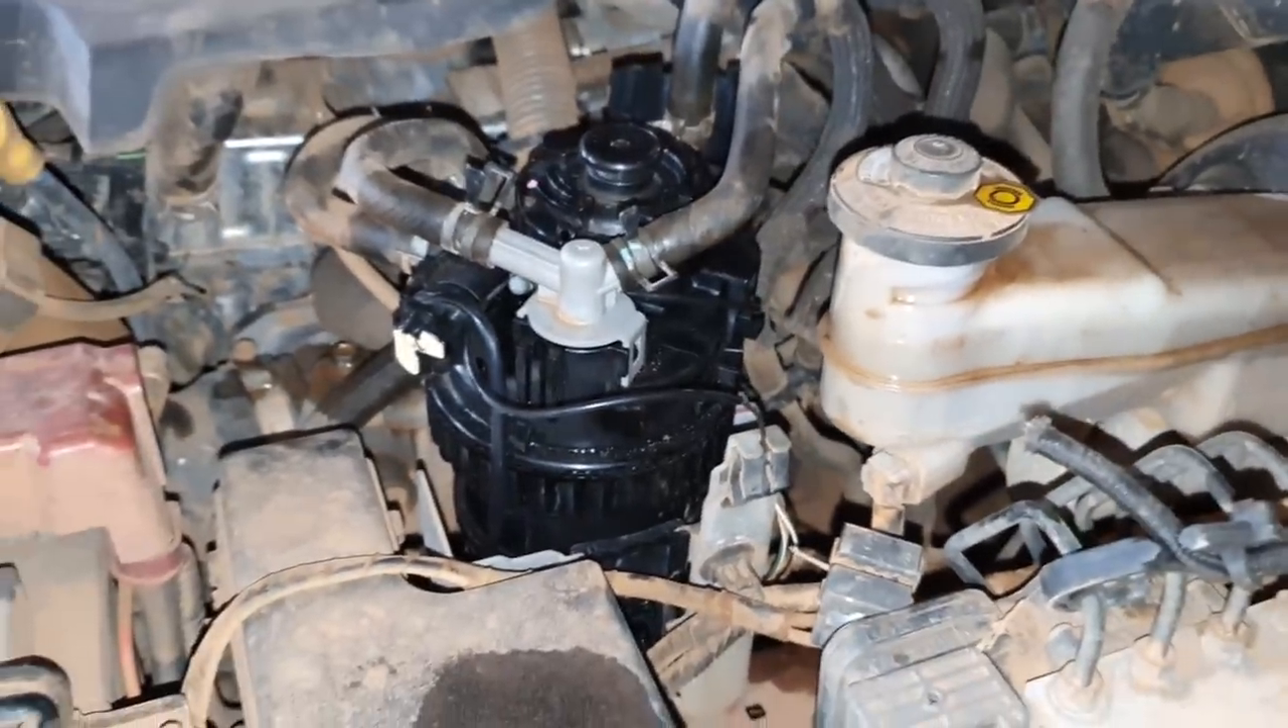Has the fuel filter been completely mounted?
Yes.